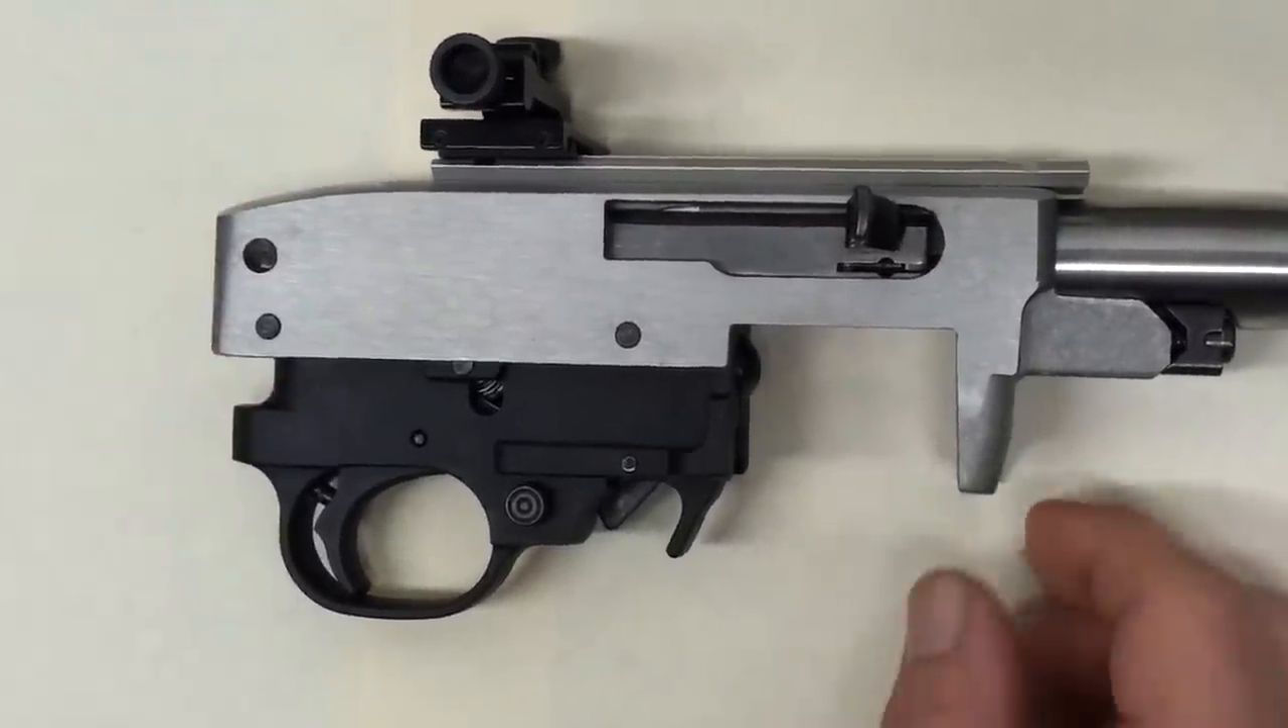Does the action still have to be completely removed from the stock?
No.